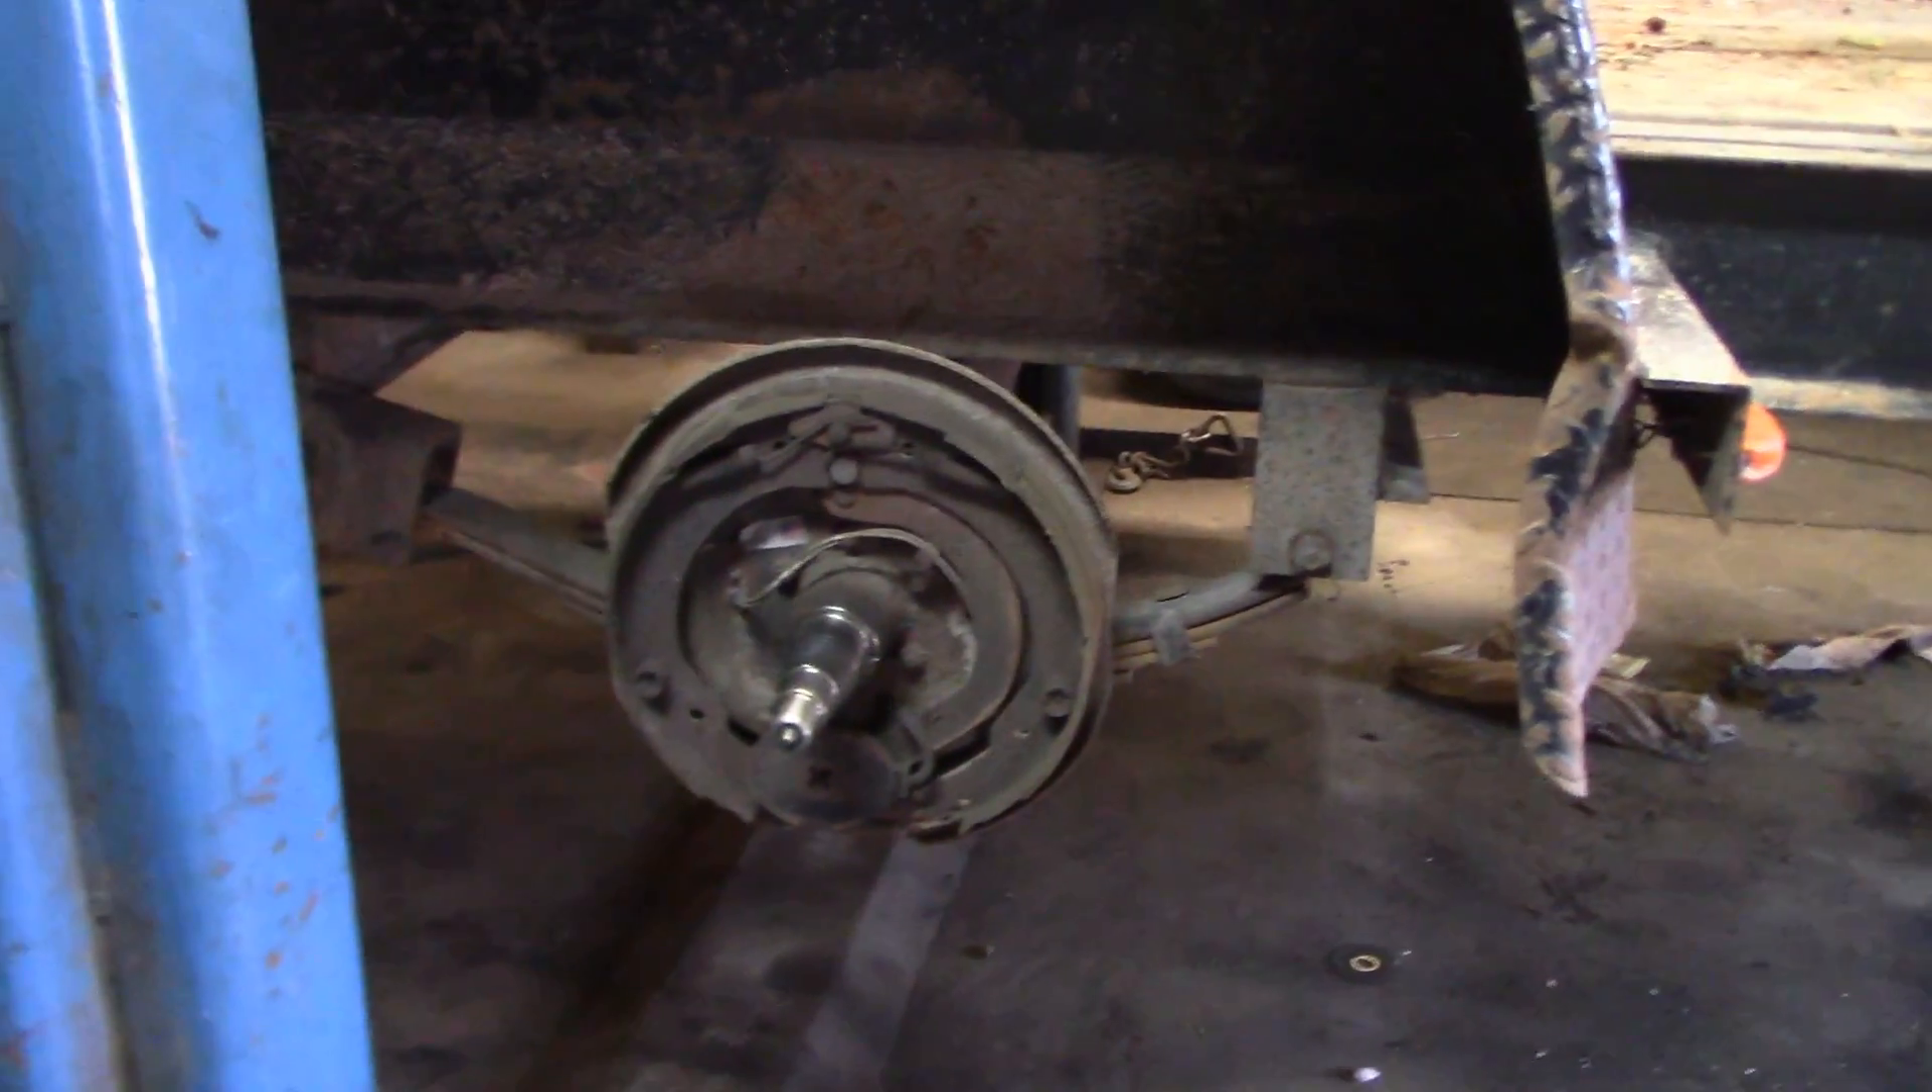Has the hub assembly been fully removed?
Yes.